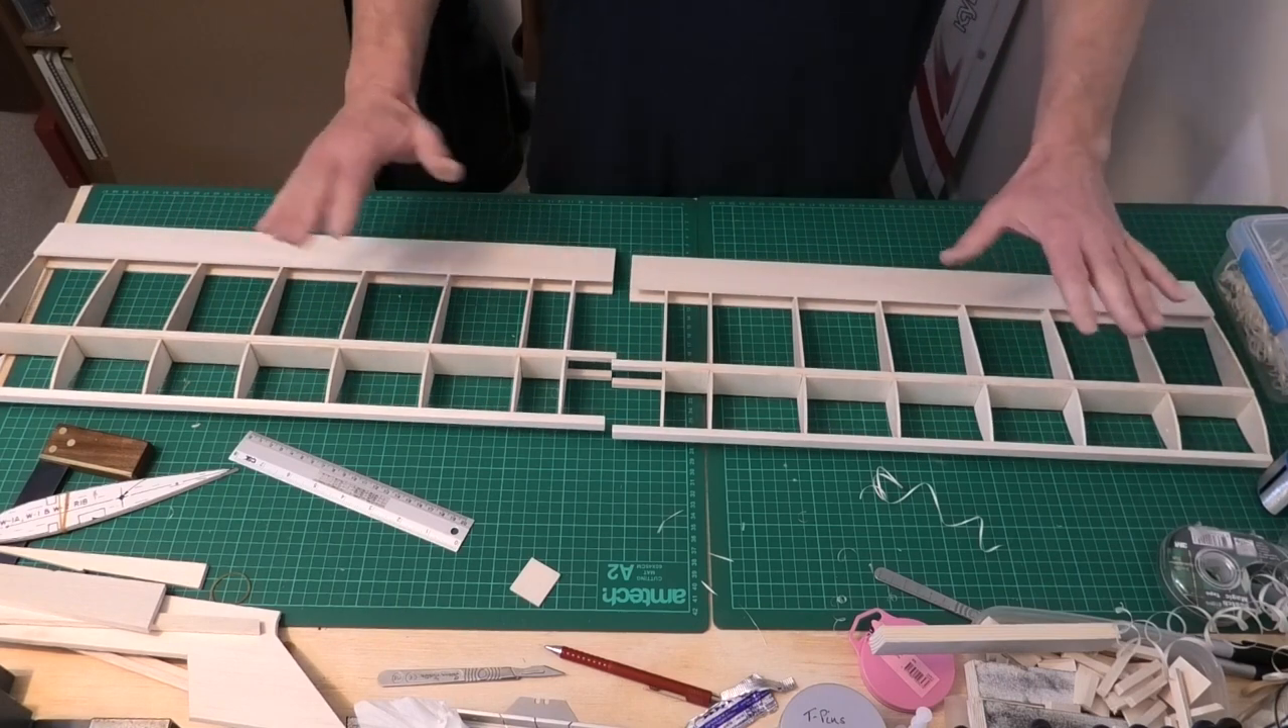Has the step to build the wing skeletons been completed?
Yes.